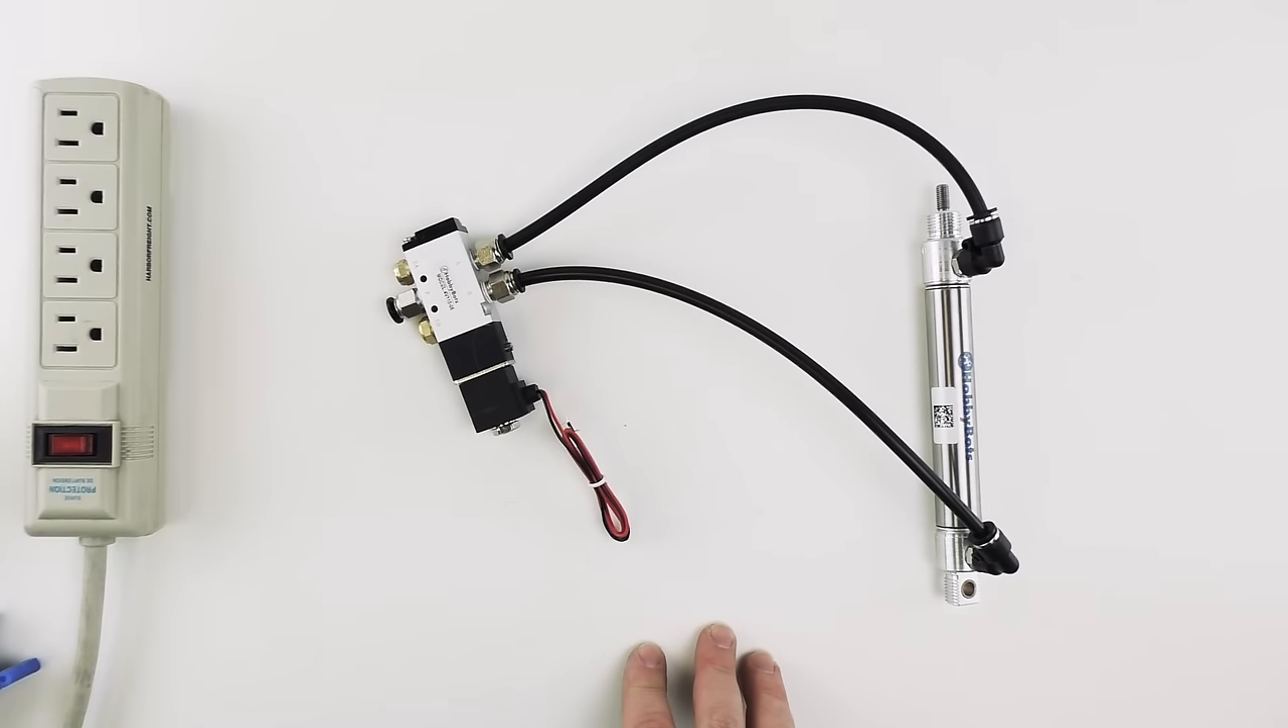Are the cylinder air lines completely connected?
Yes.